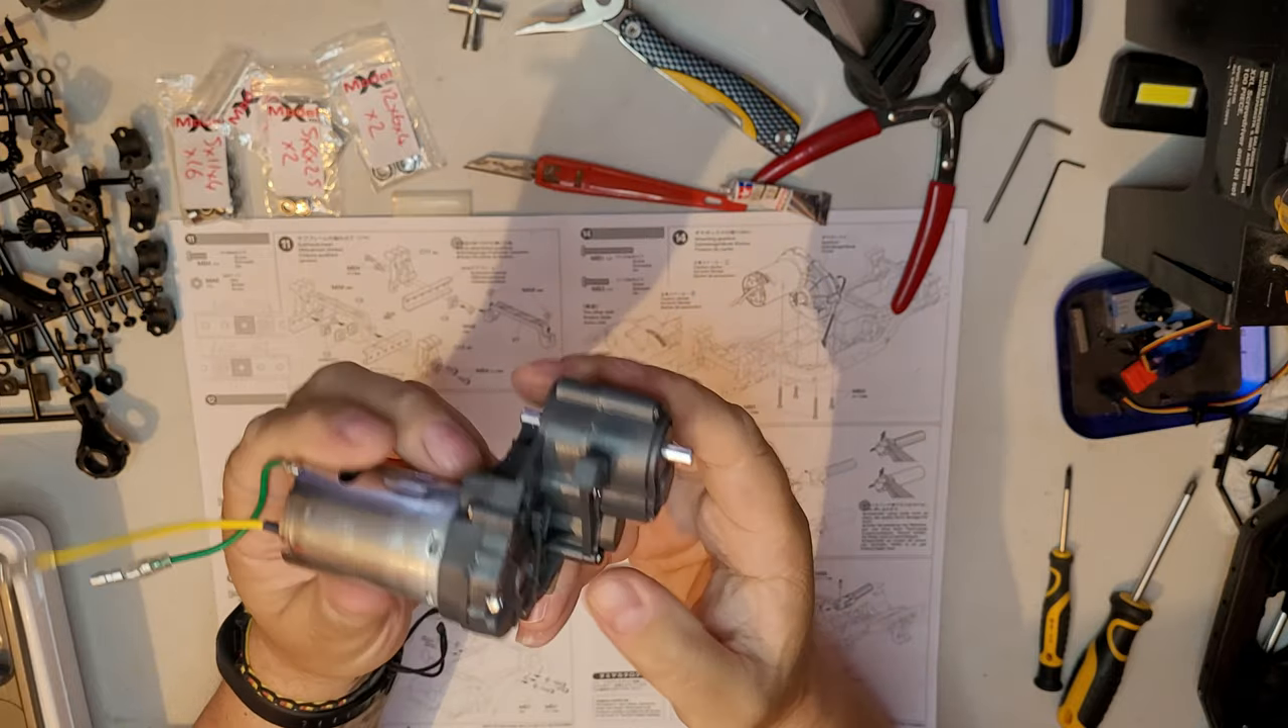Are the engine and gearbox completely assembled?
Yes.